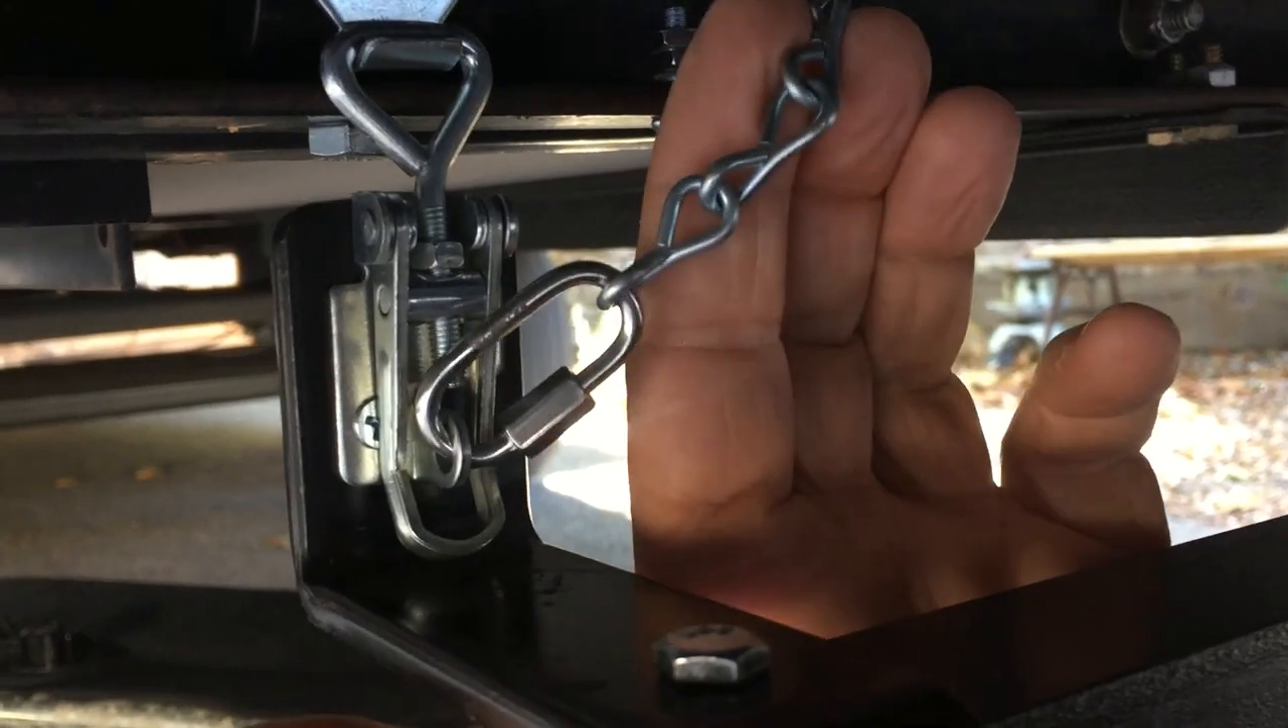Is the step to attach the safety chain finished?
Yes.